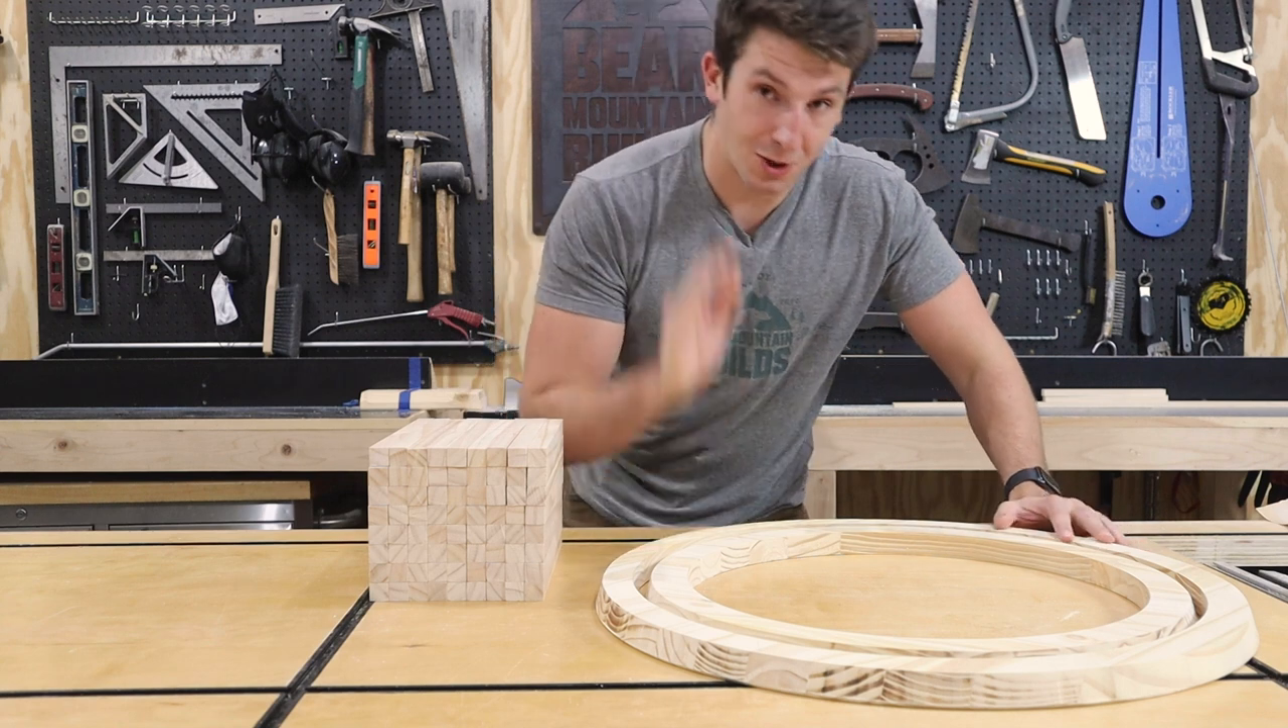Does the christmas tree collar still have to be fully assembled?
Yes.